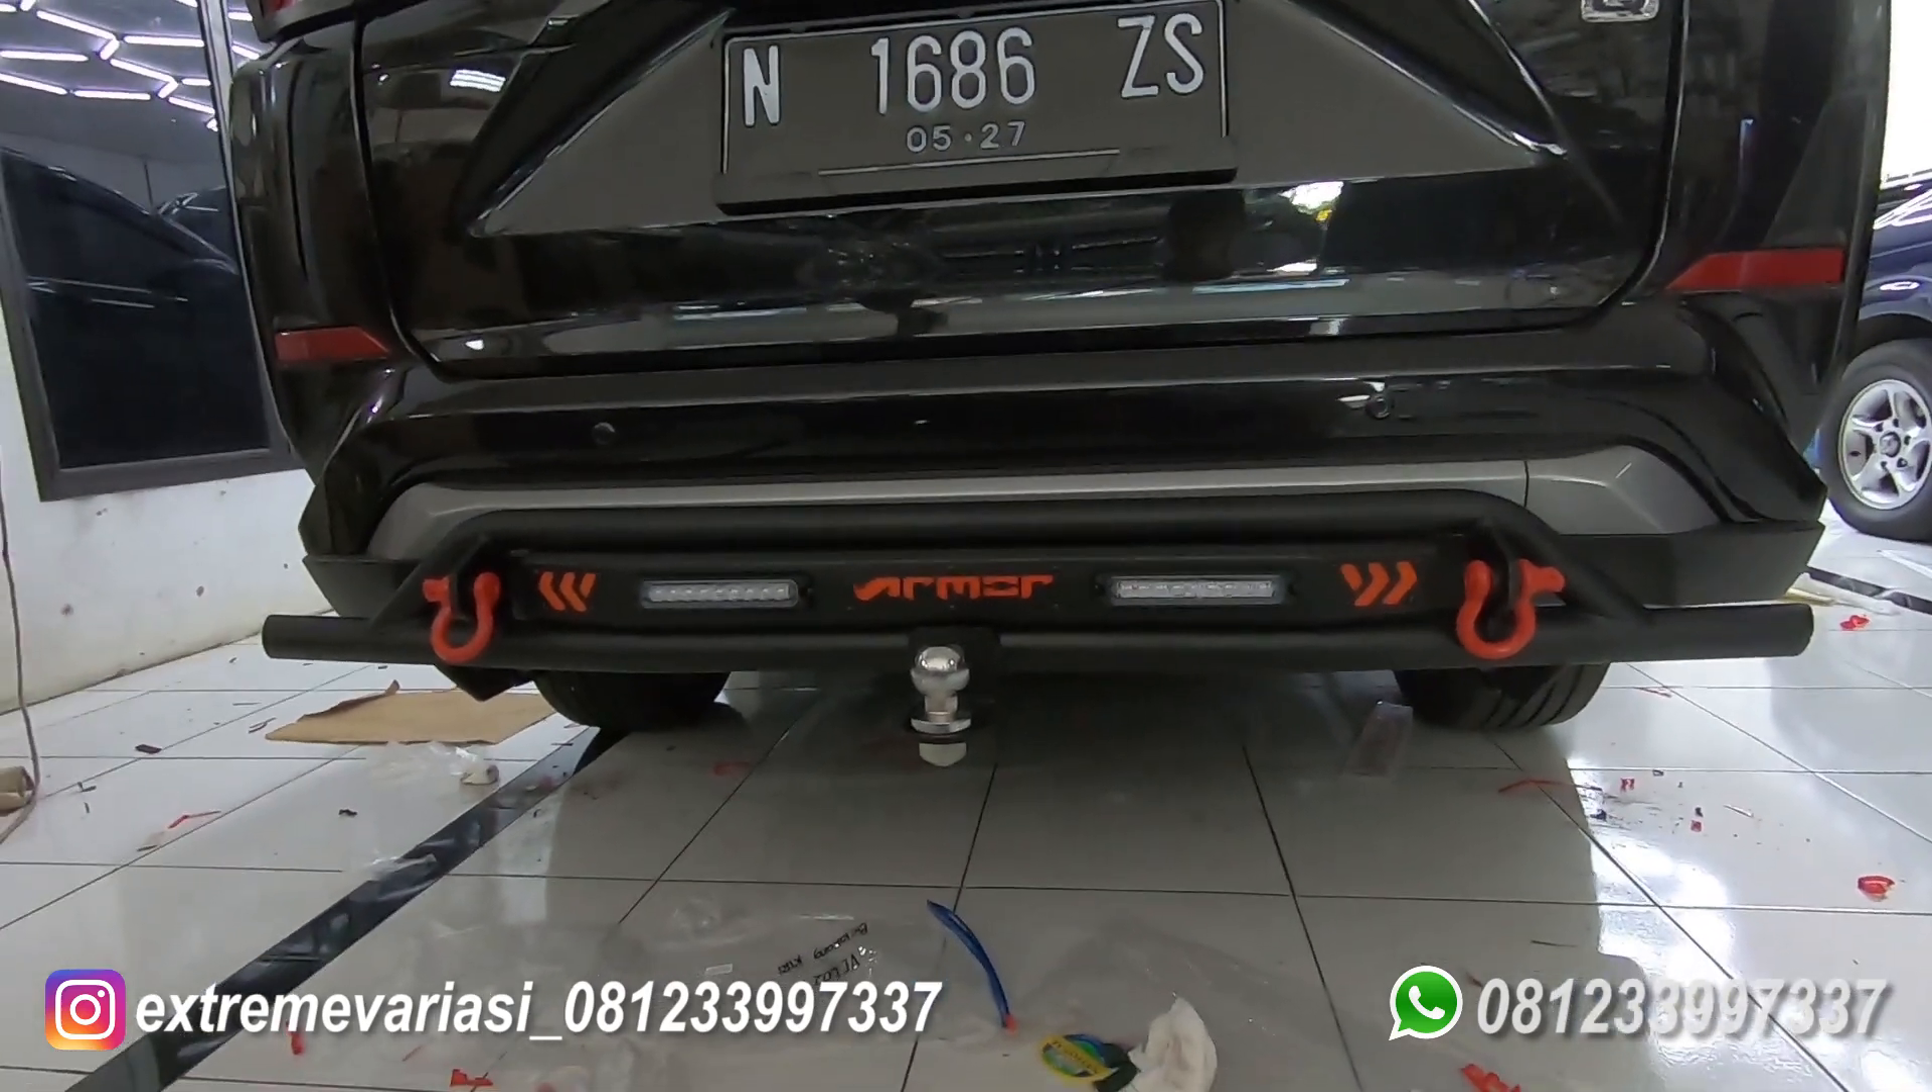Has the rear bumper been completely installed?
Yes.